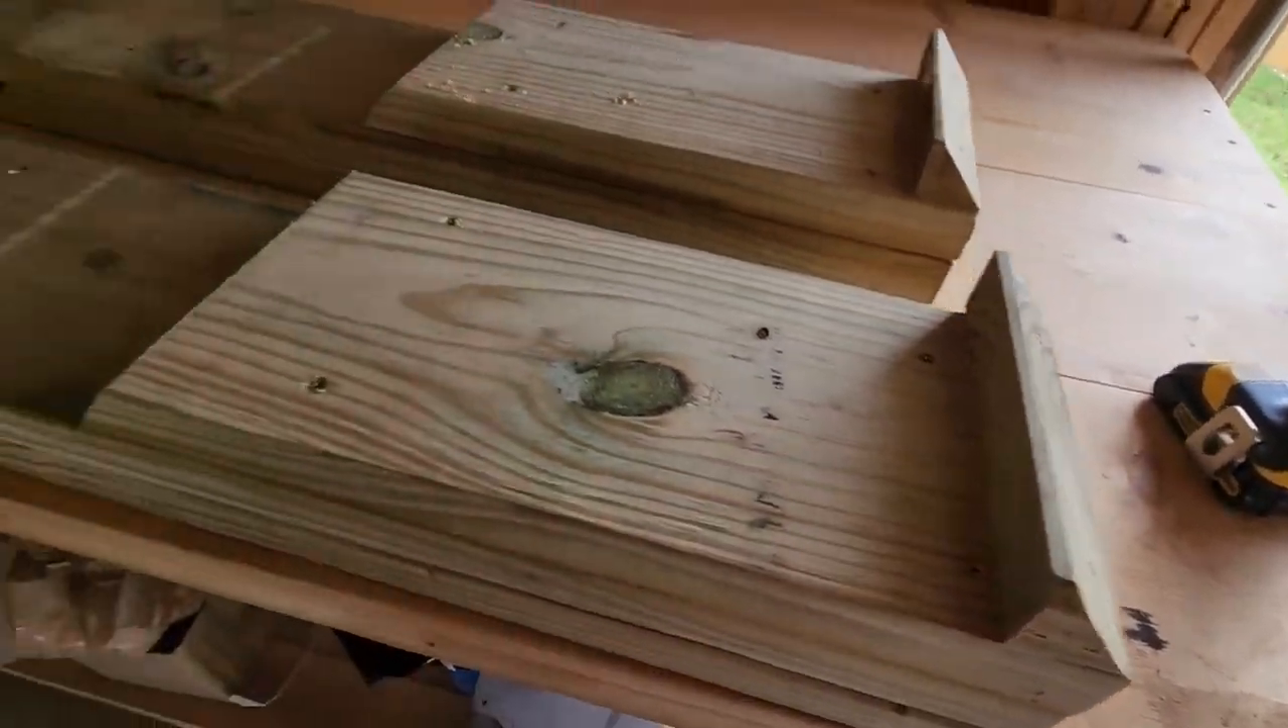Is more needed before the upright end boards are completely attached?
No.